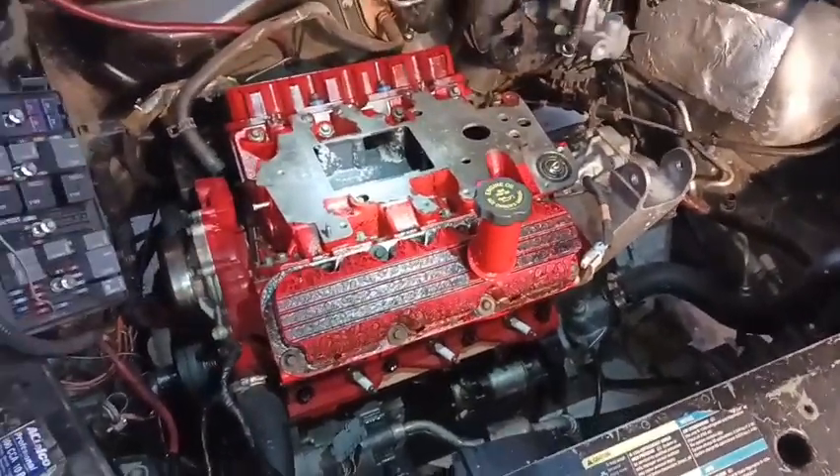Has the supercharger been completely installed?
No.